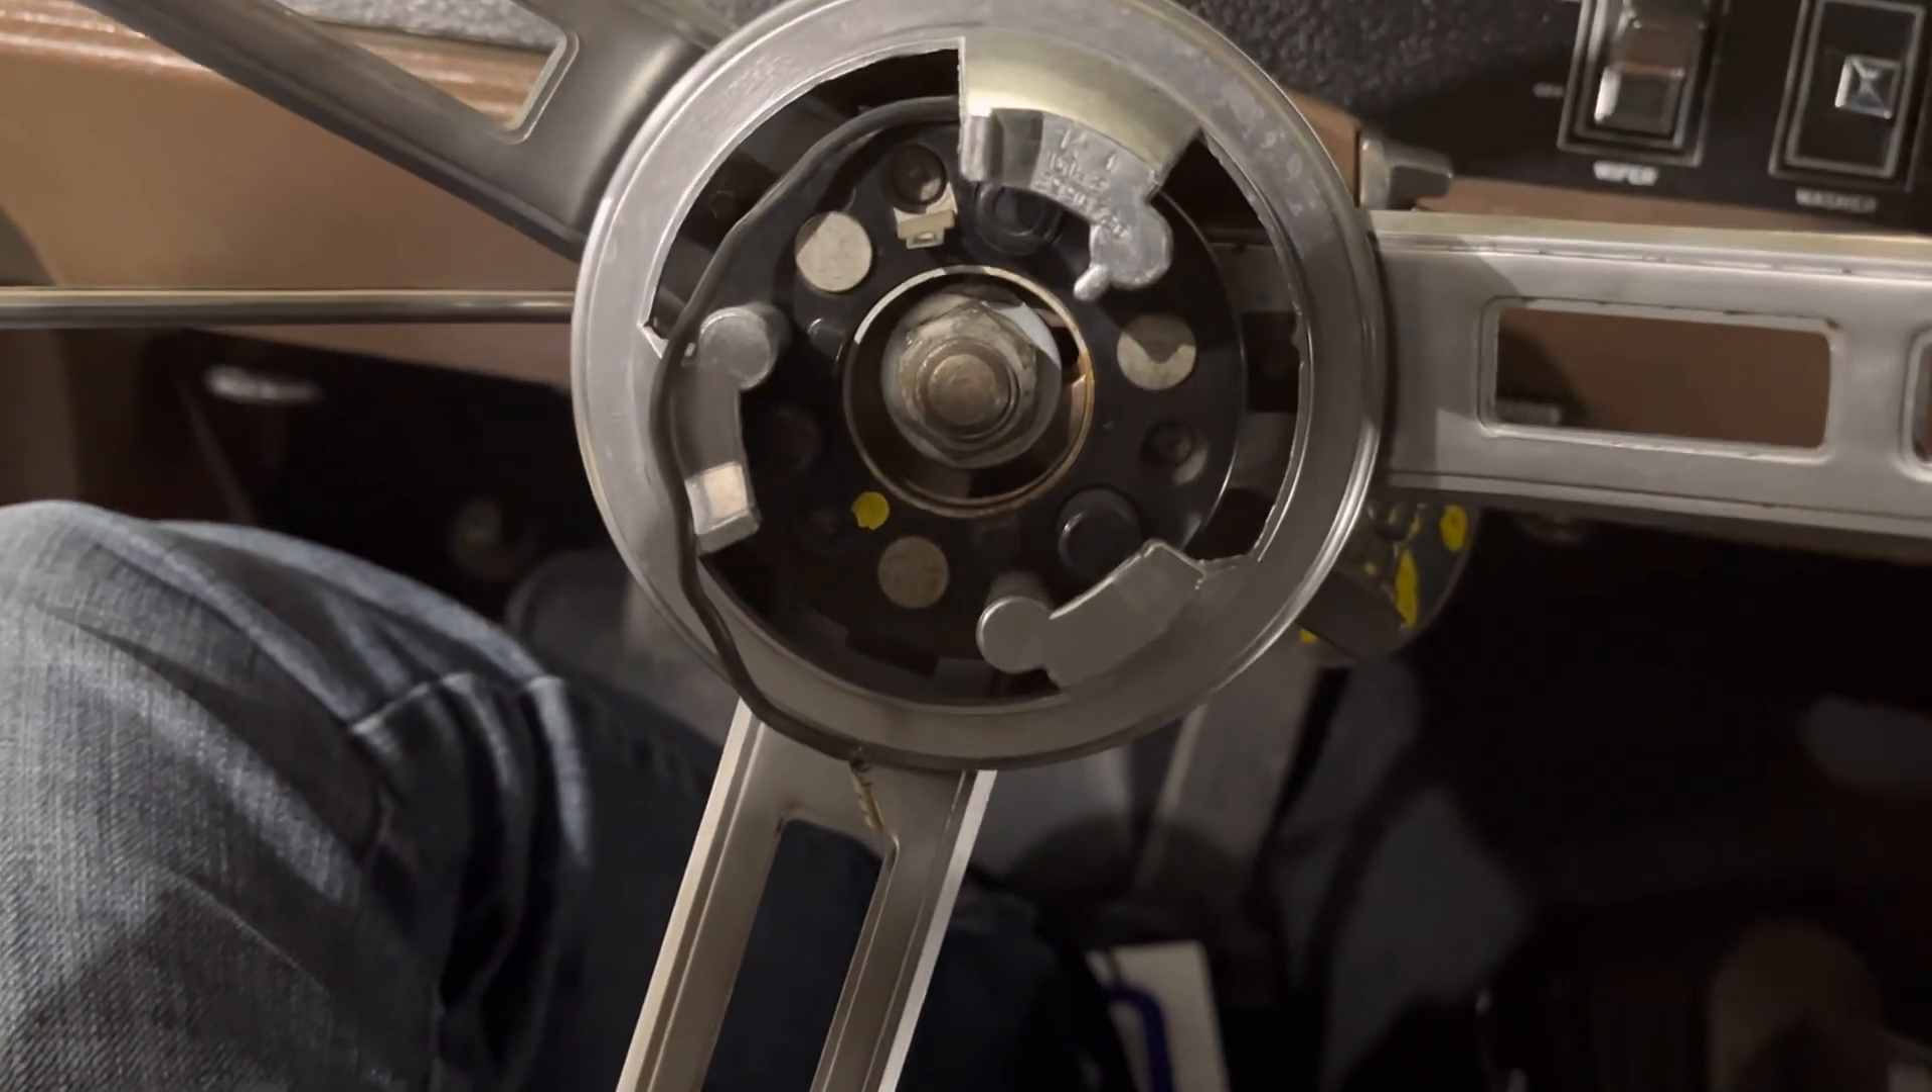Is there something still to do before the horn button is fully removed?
No.